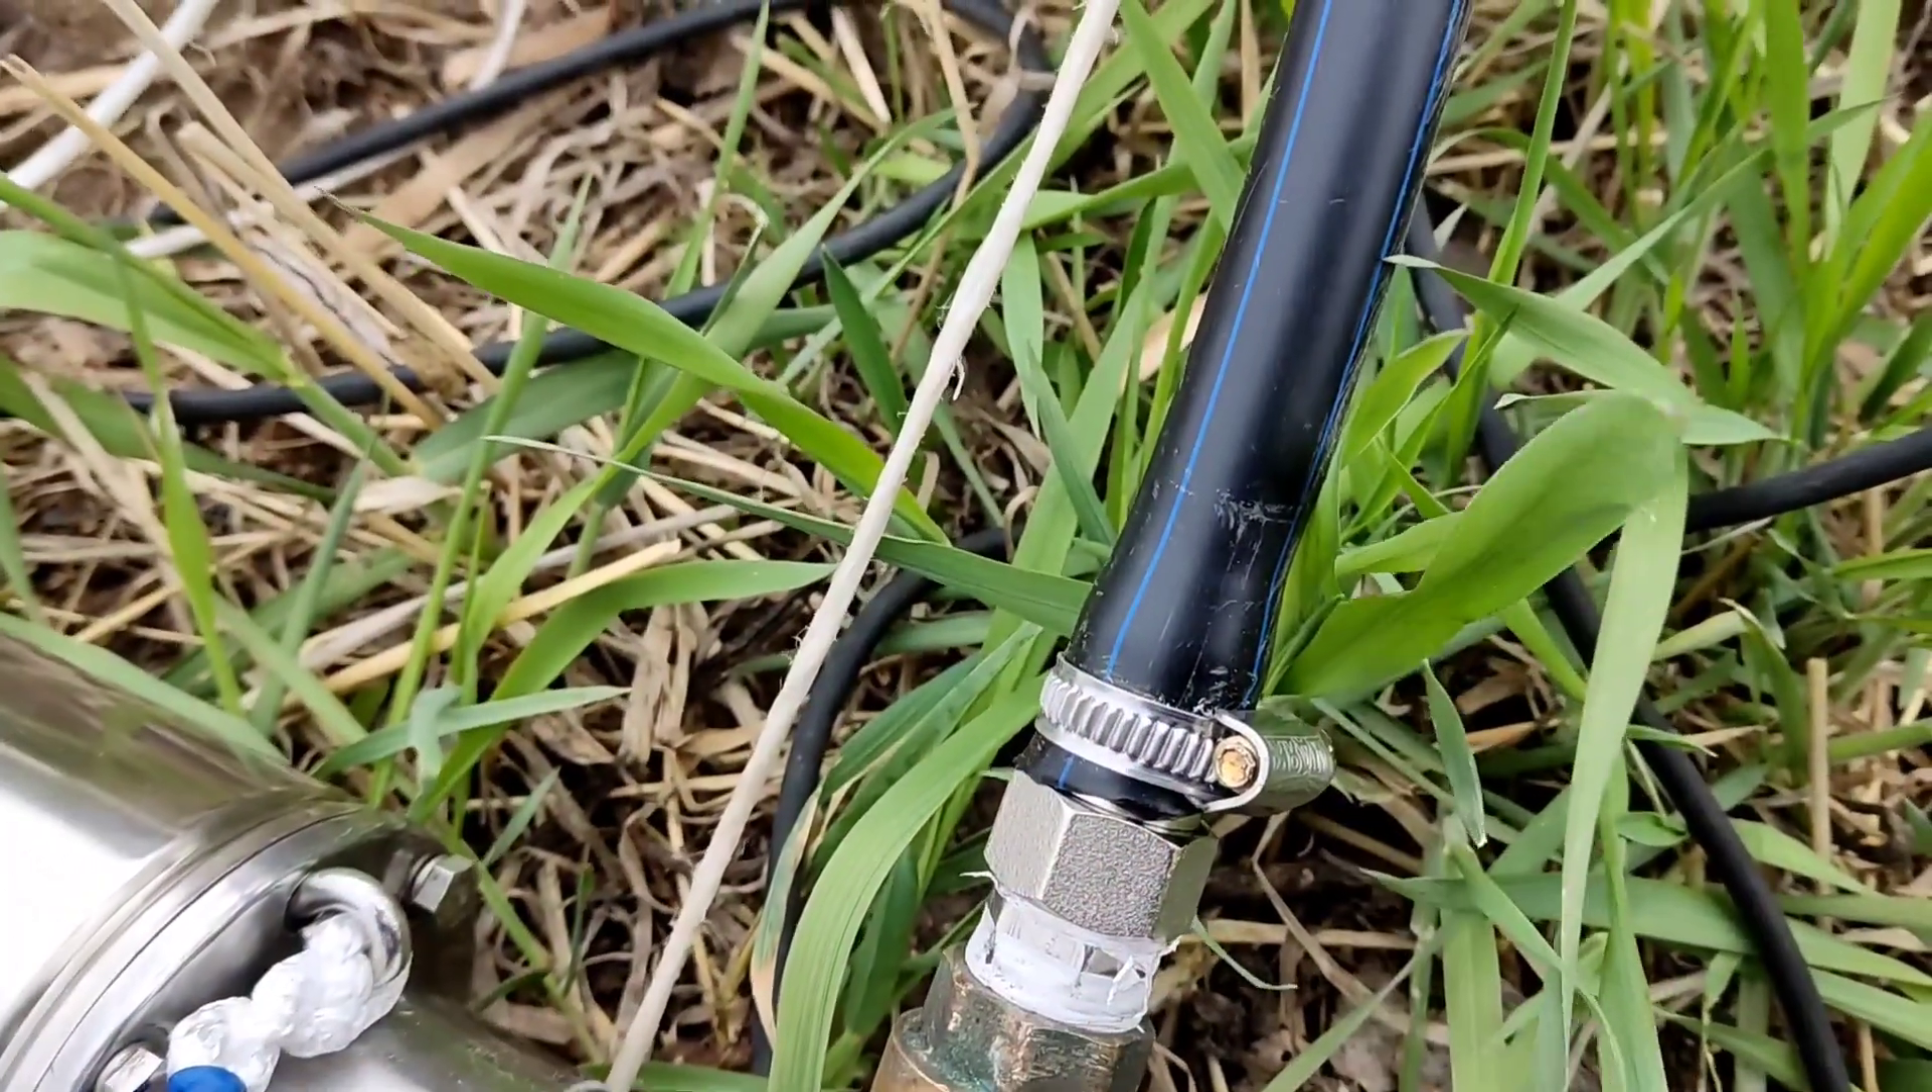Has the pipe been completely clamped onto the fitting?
Yes.